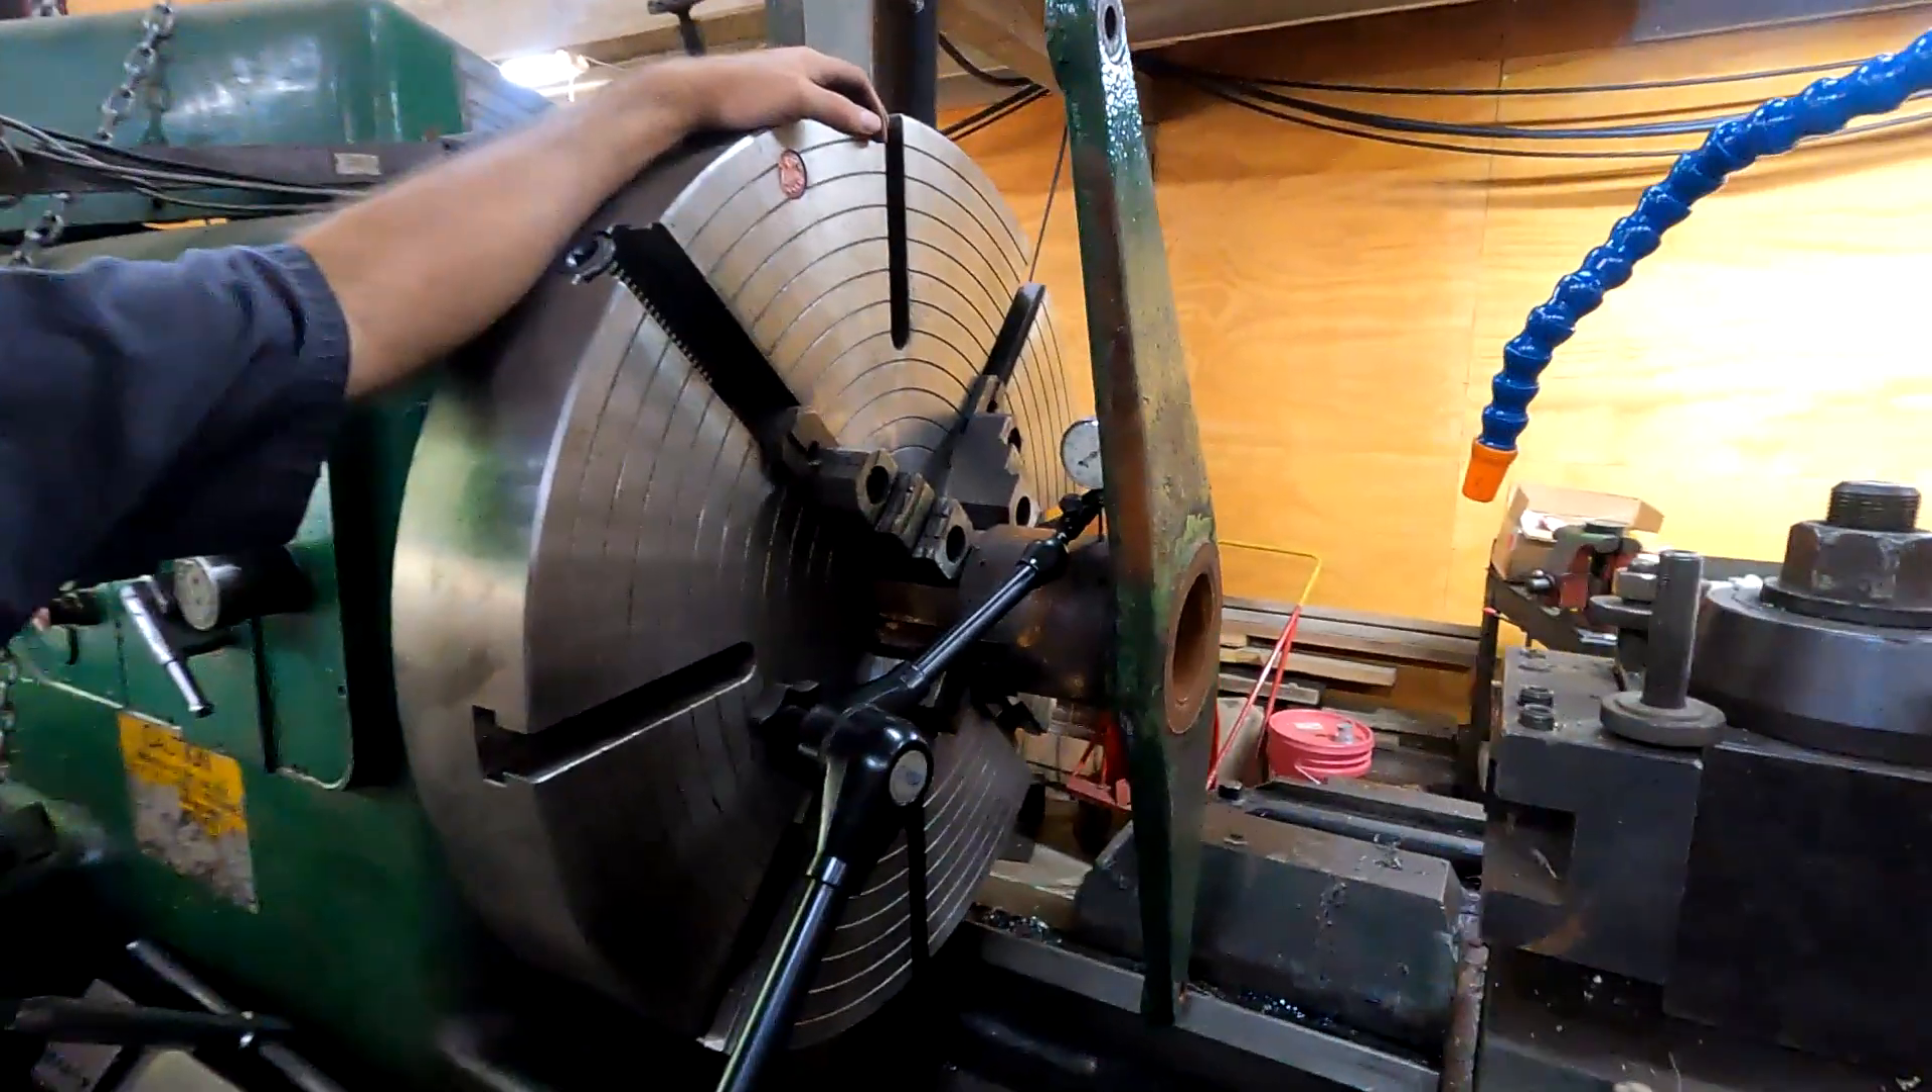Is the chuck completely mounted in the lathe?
Yes.